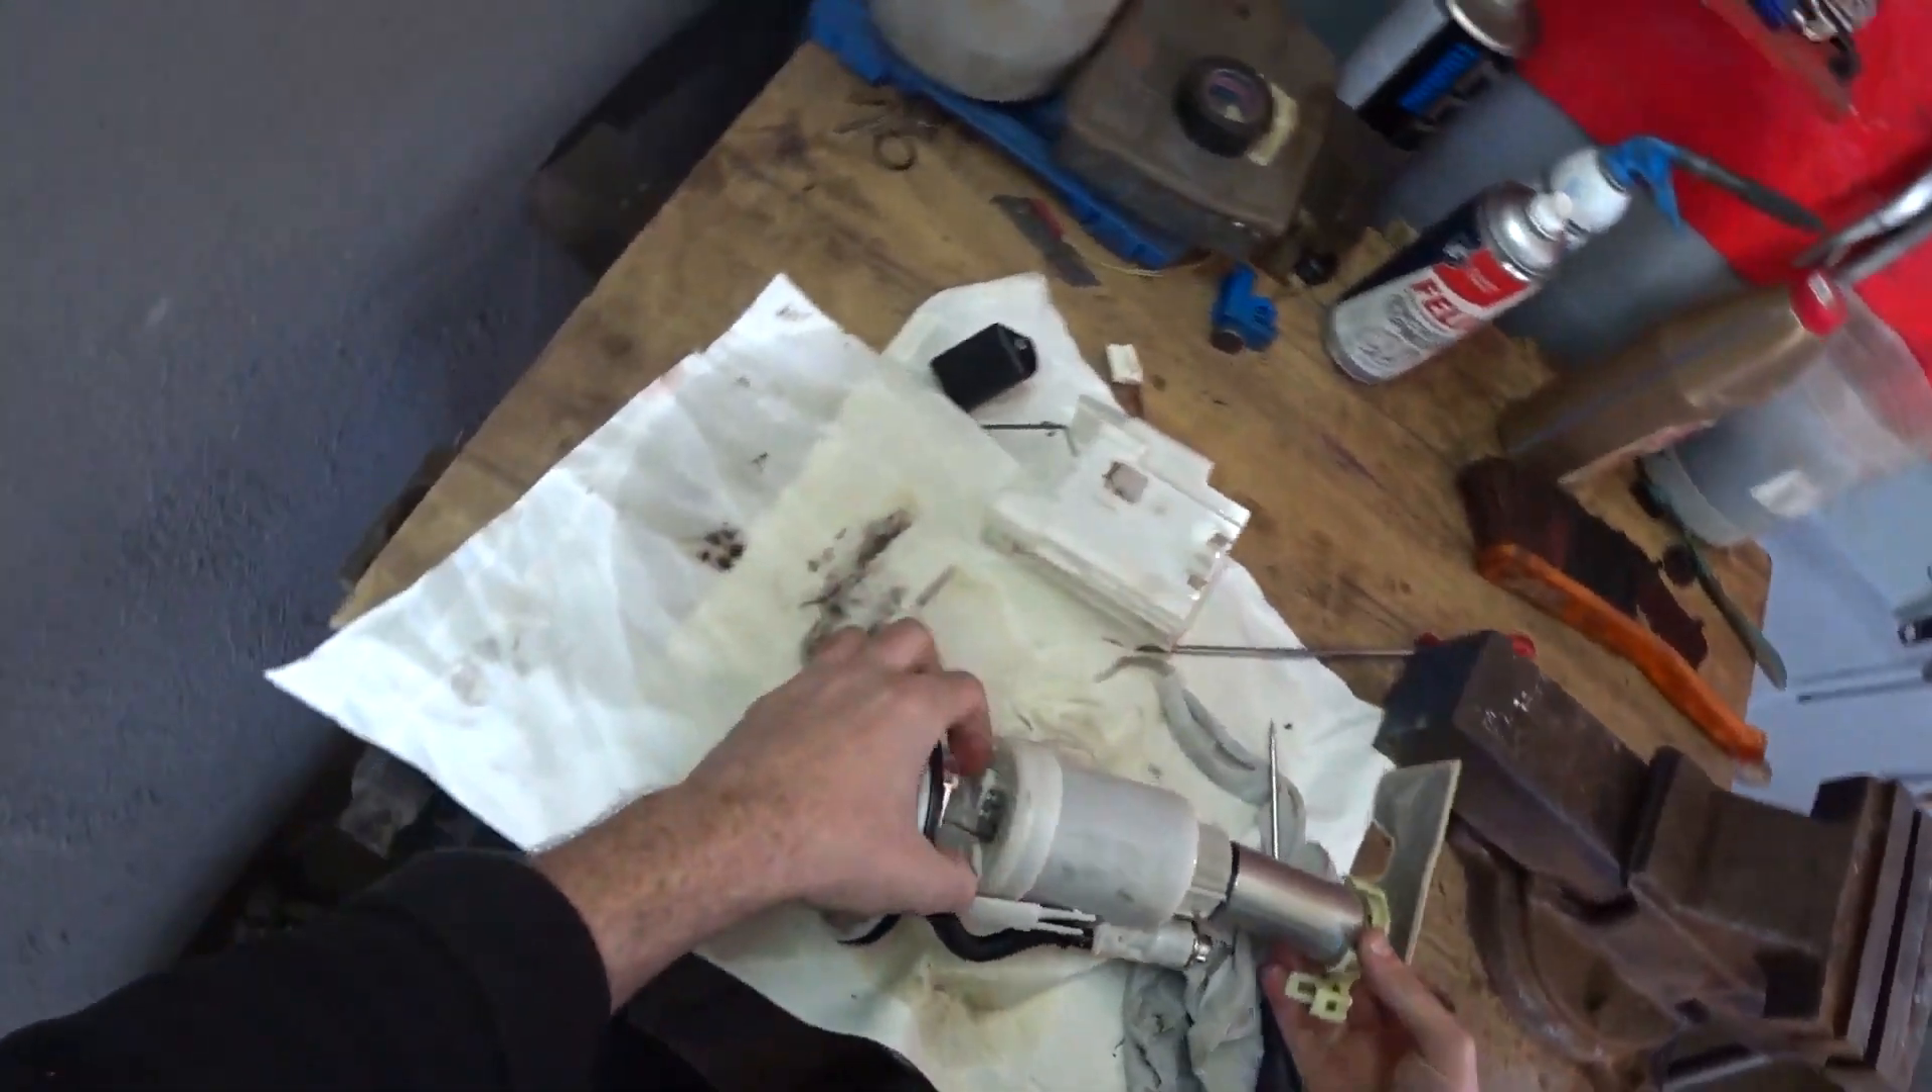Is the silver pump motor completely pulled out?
No.